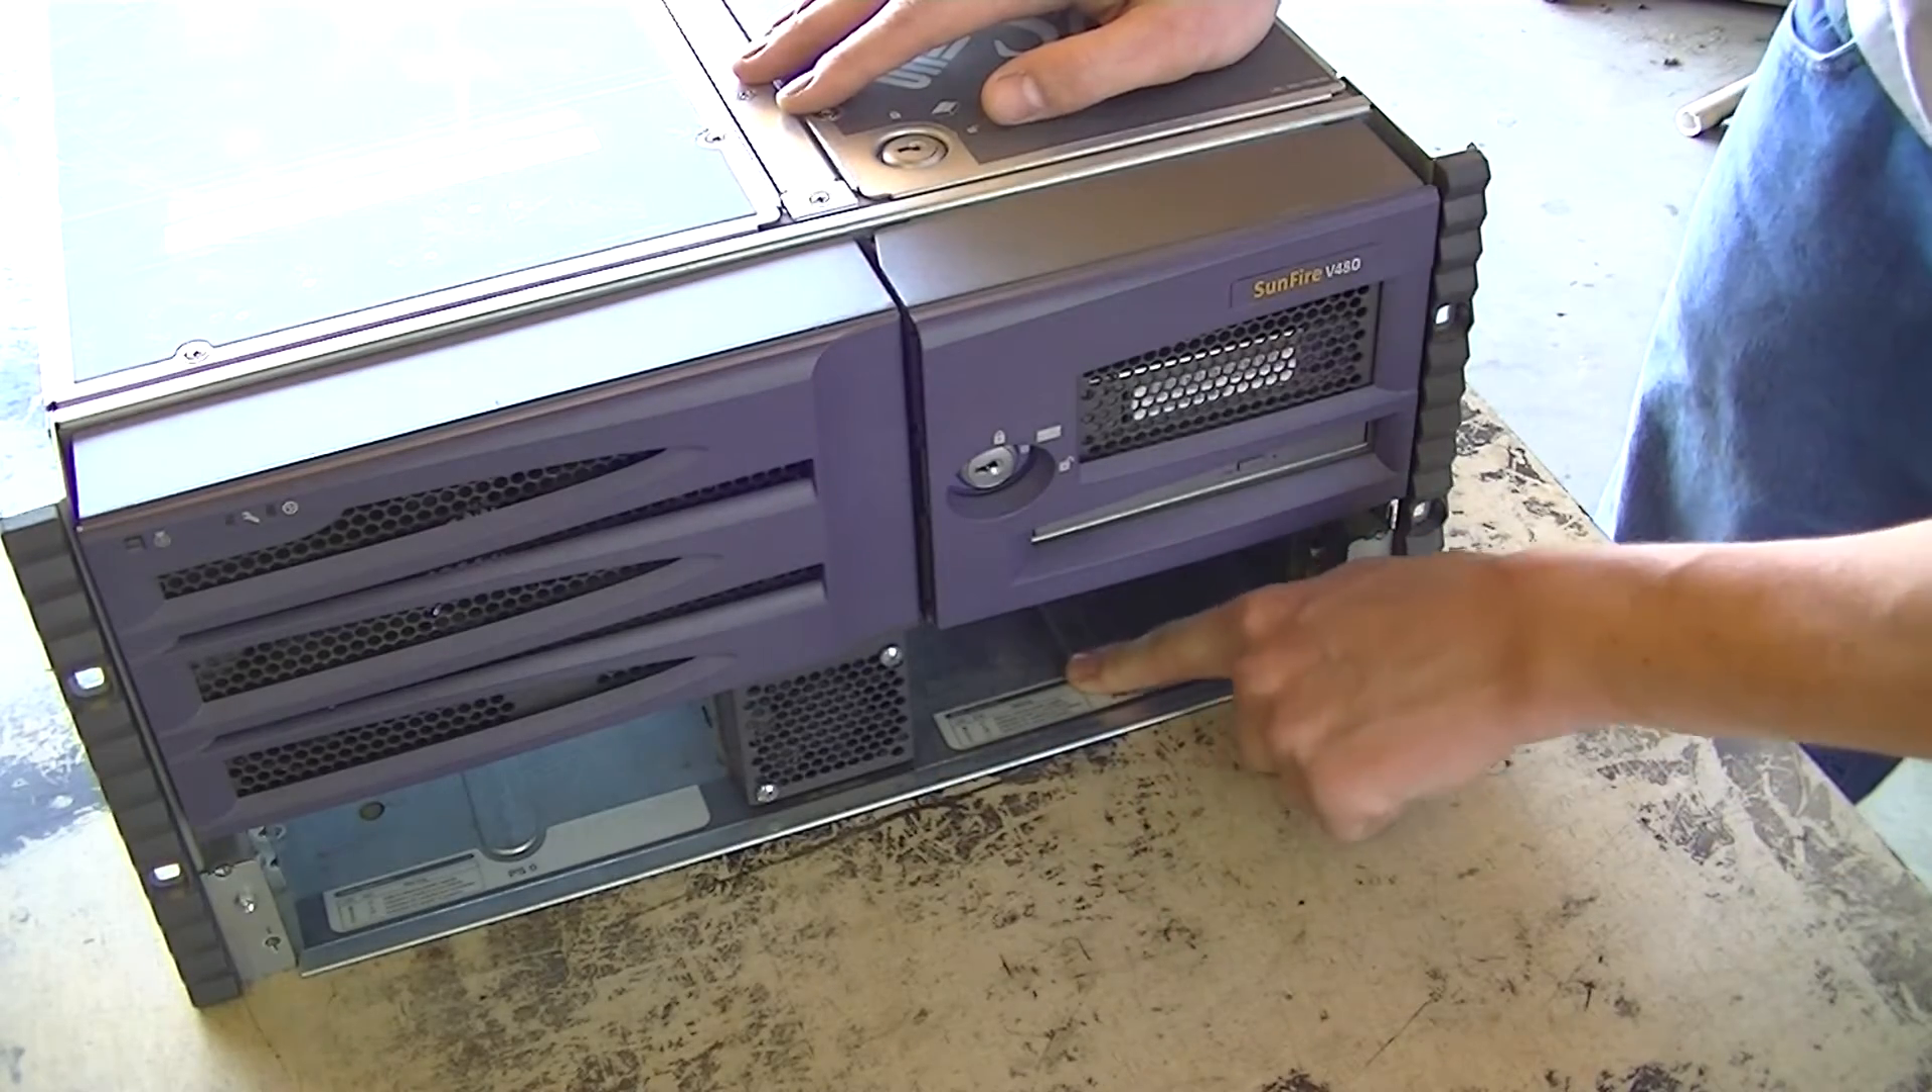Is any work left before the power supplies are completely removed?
No.